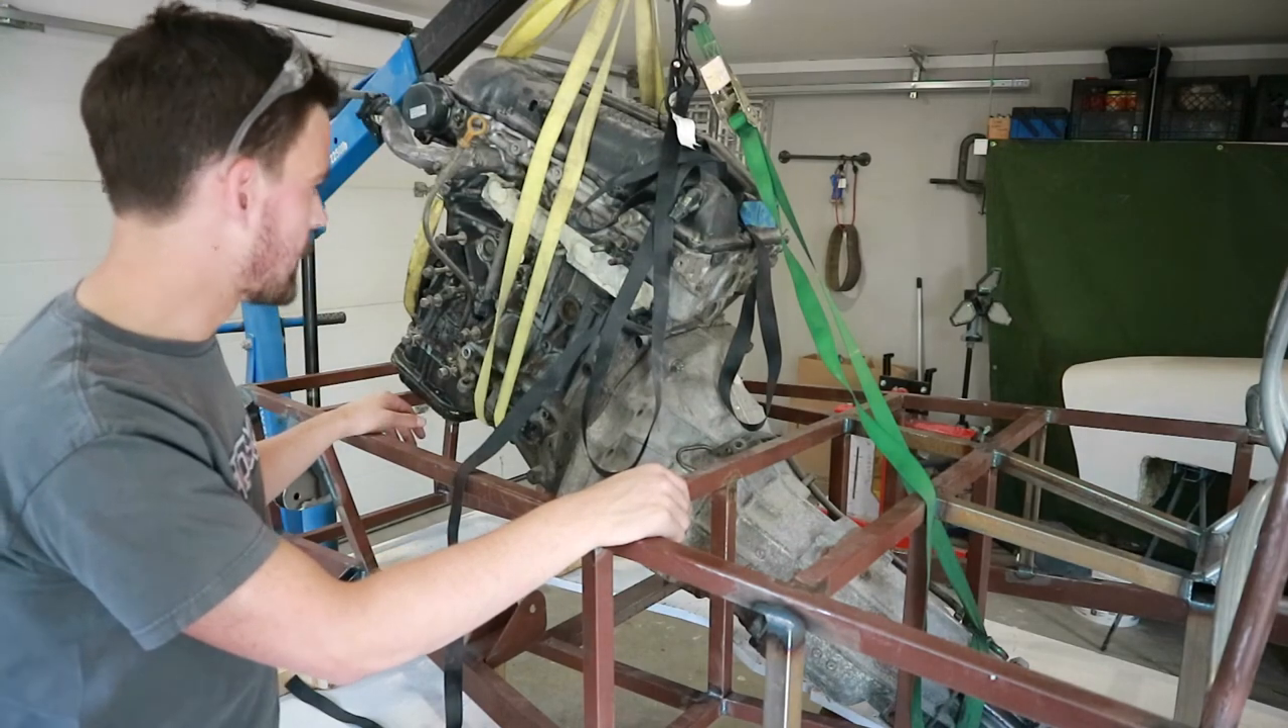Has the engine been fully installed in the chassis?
No.